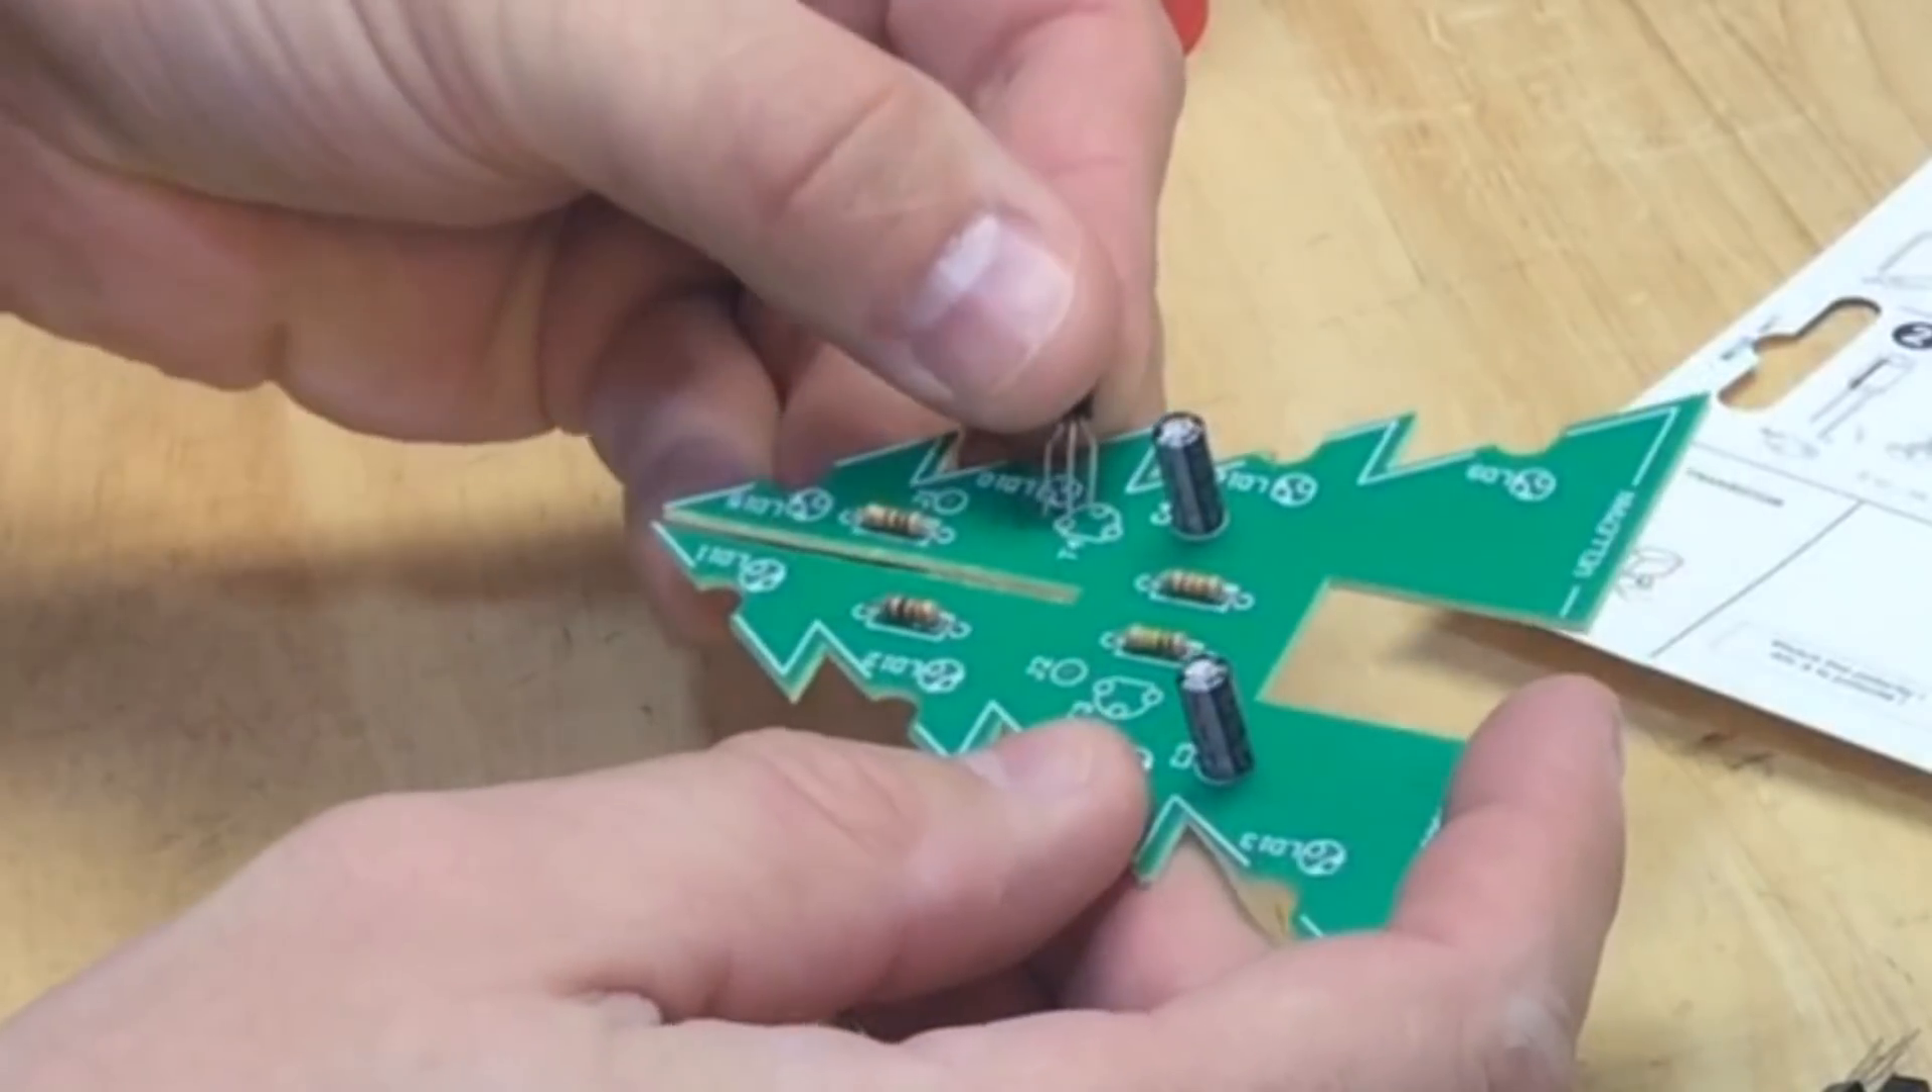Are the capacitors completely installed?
Yes.